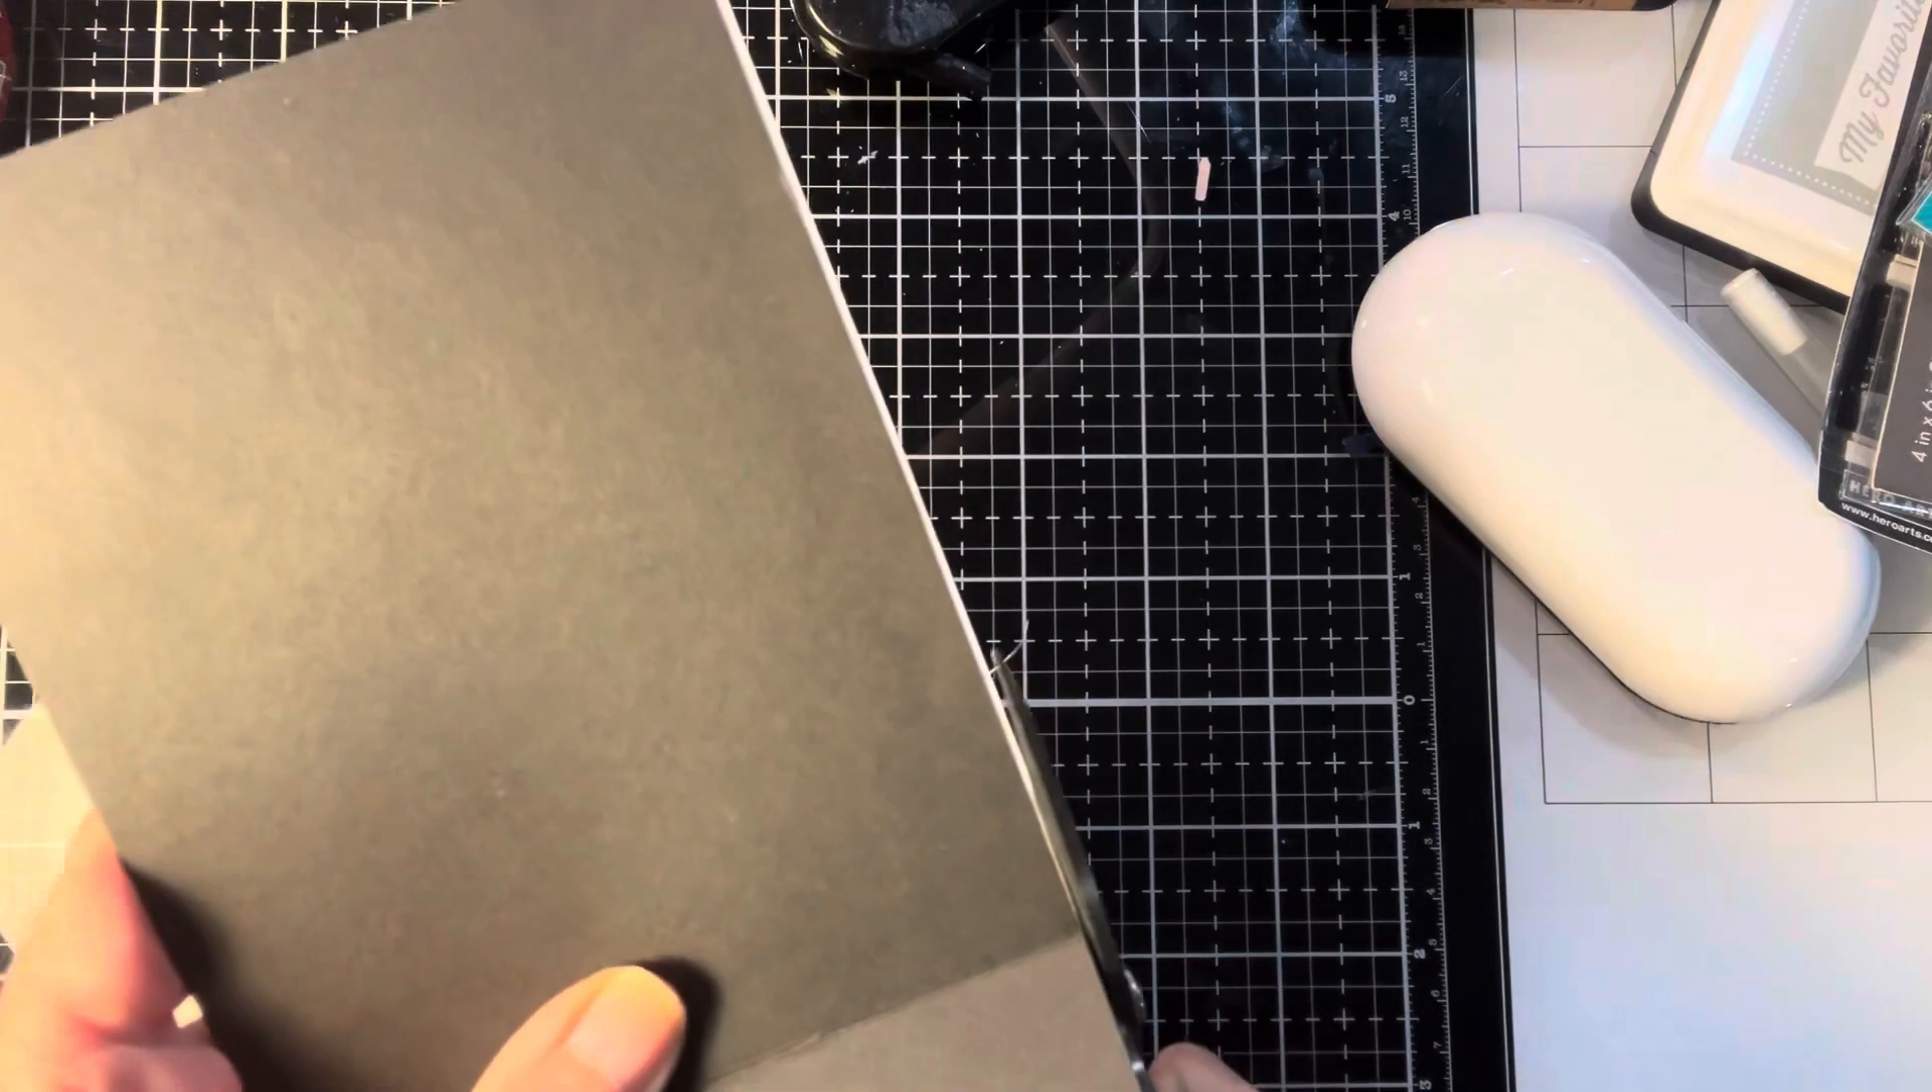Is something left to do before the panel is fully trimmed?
Yes.